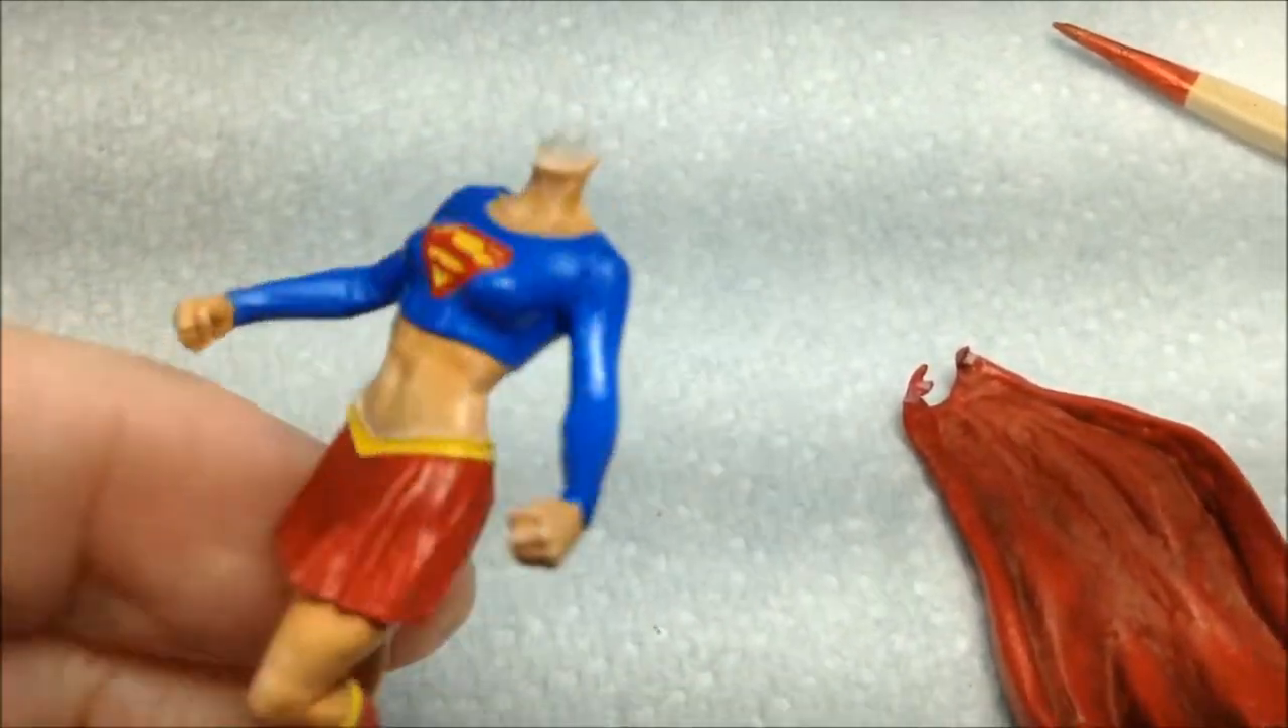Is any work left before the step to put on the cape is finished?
Yes.